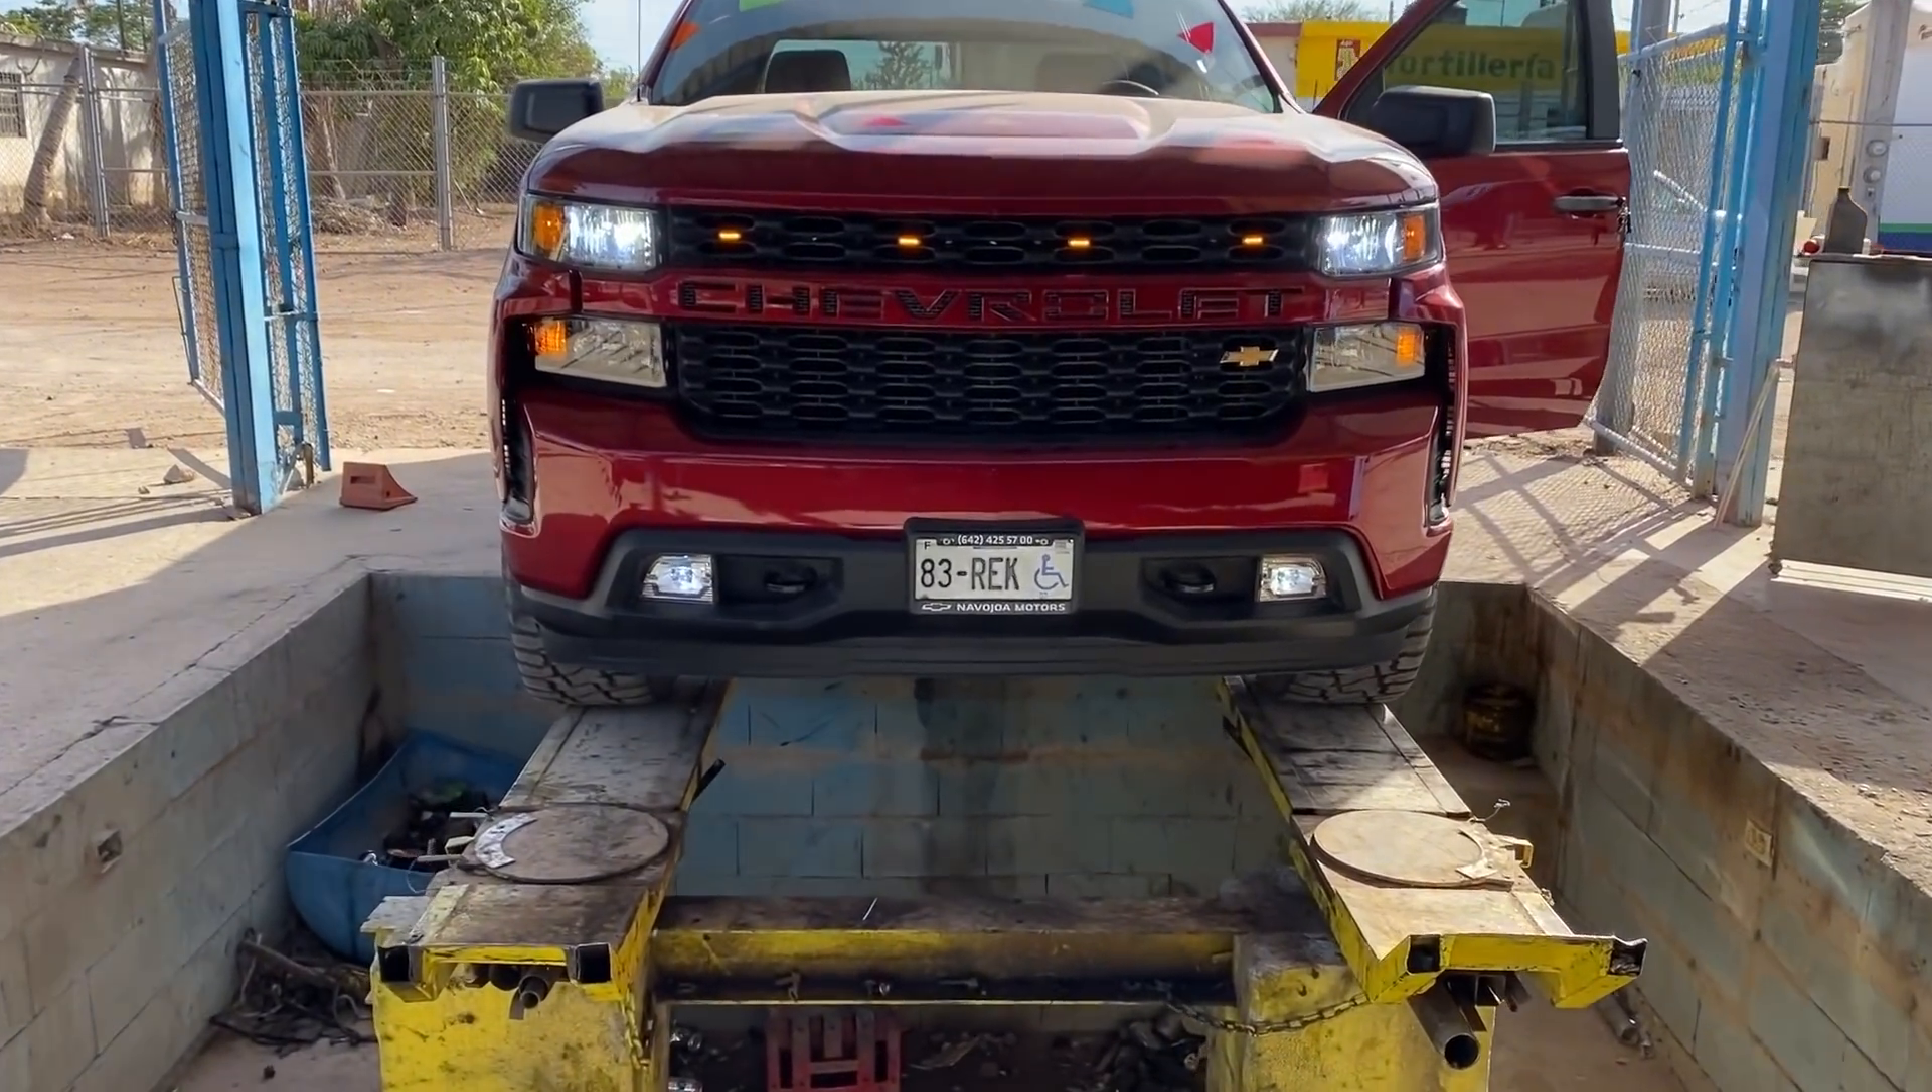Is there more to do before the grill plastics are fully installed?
No.